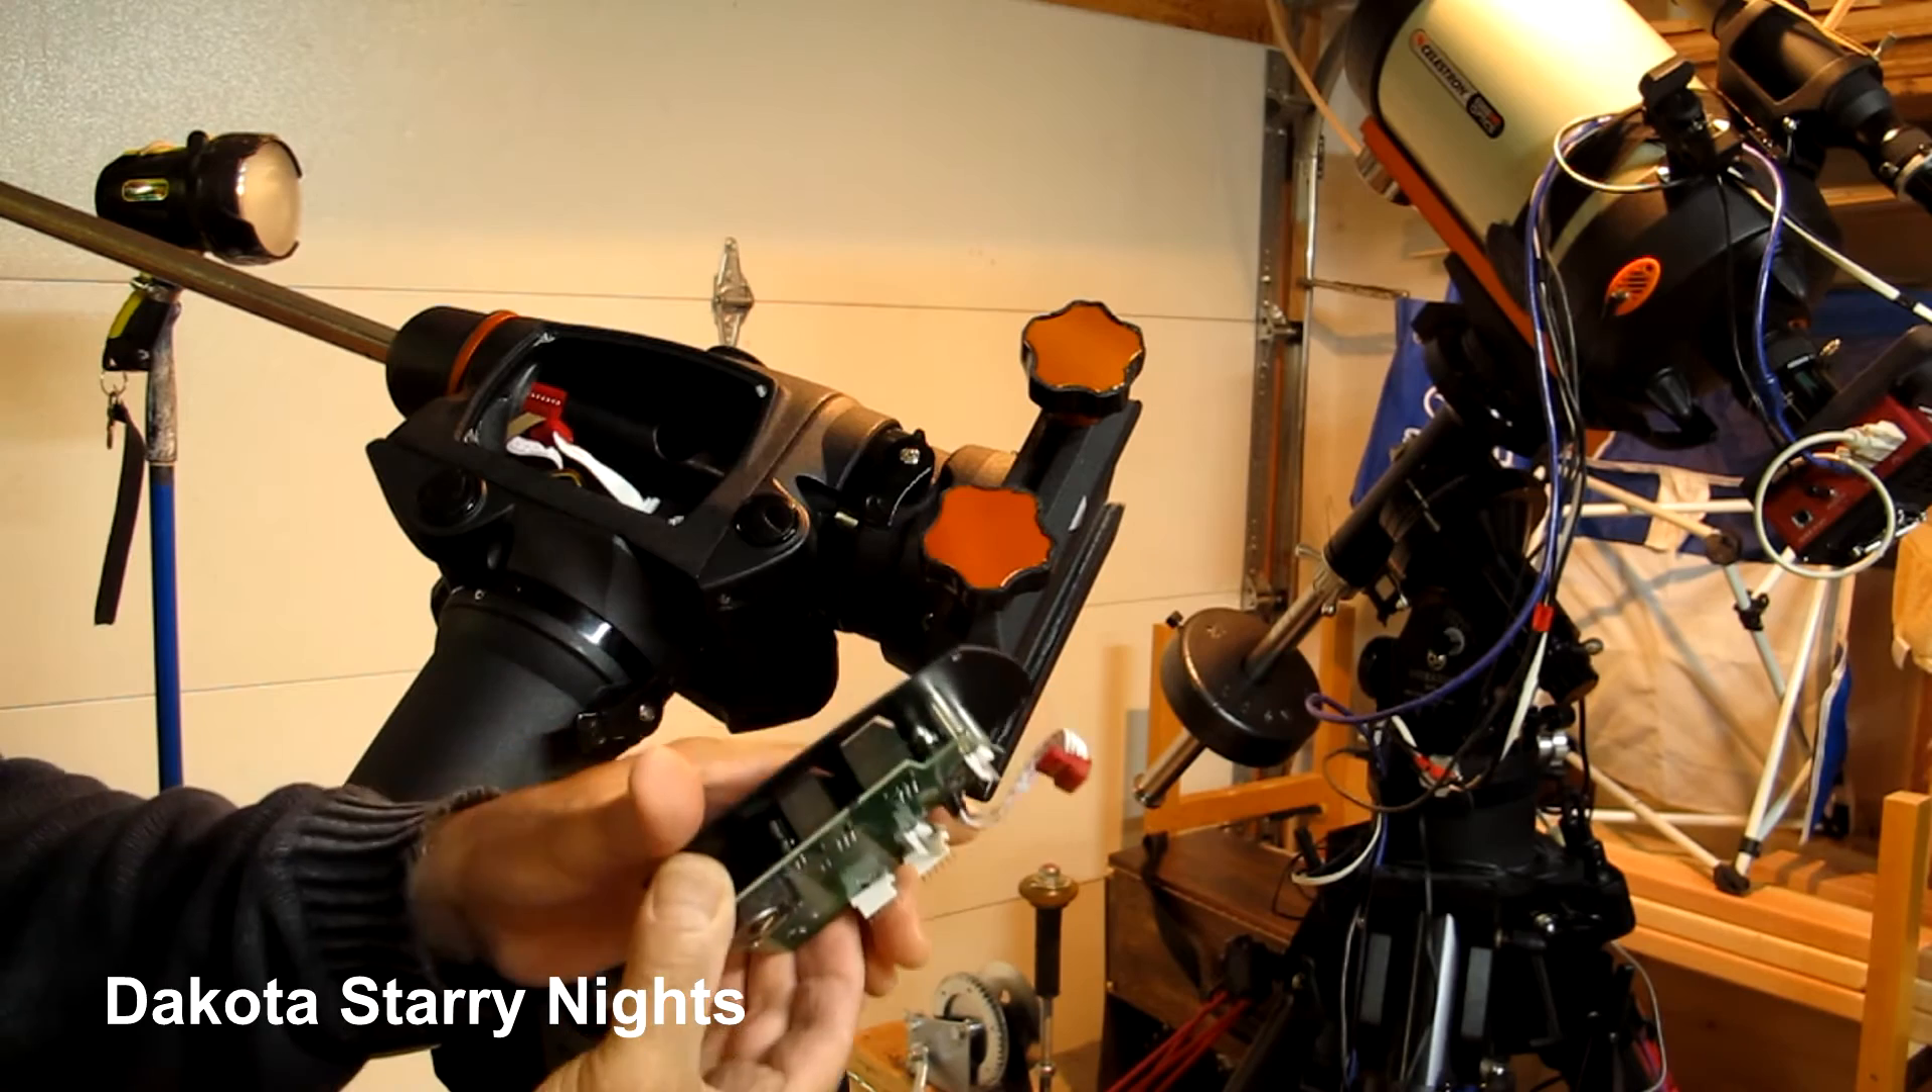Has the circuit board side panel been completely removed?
Yes.